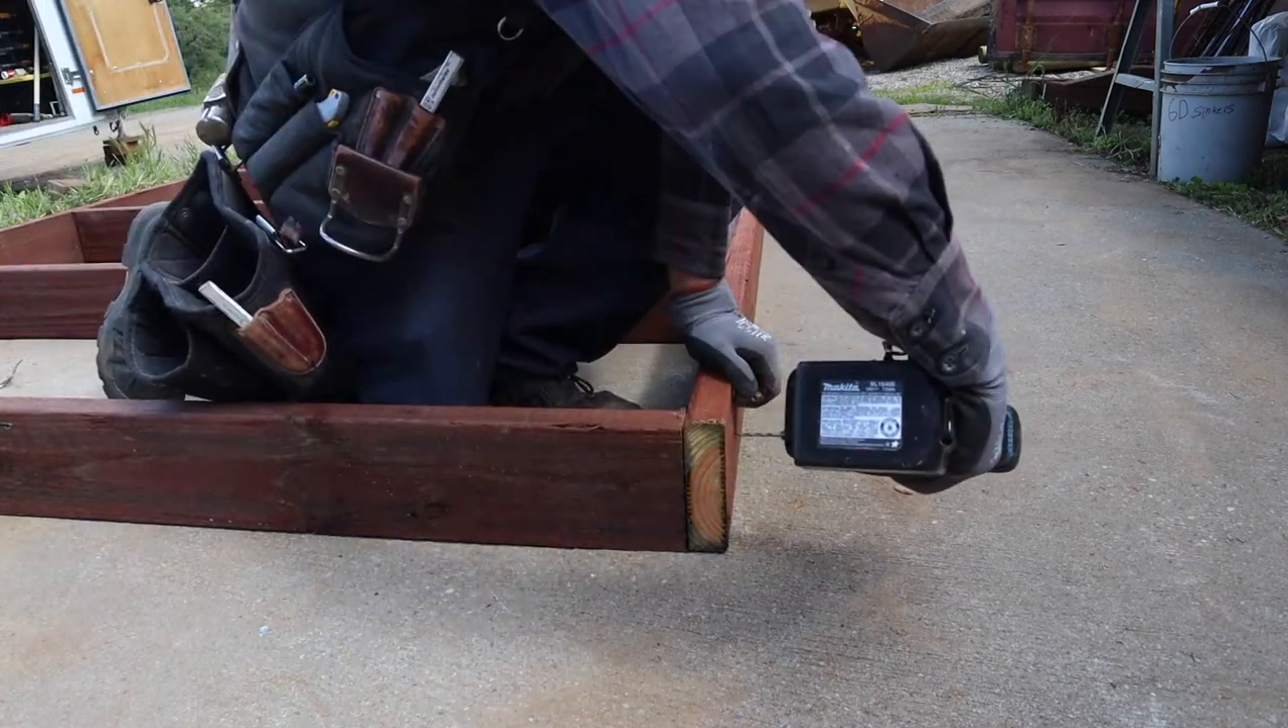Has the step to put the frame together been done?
No.